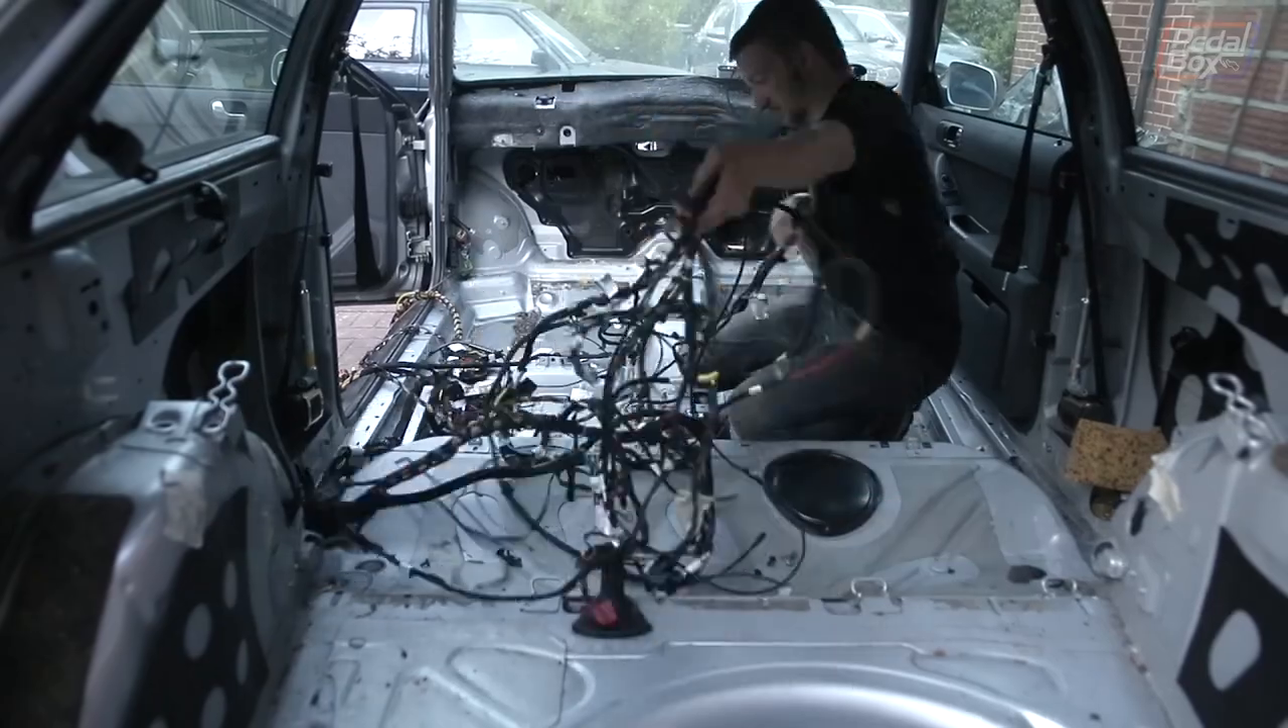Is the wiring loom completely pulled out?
No.